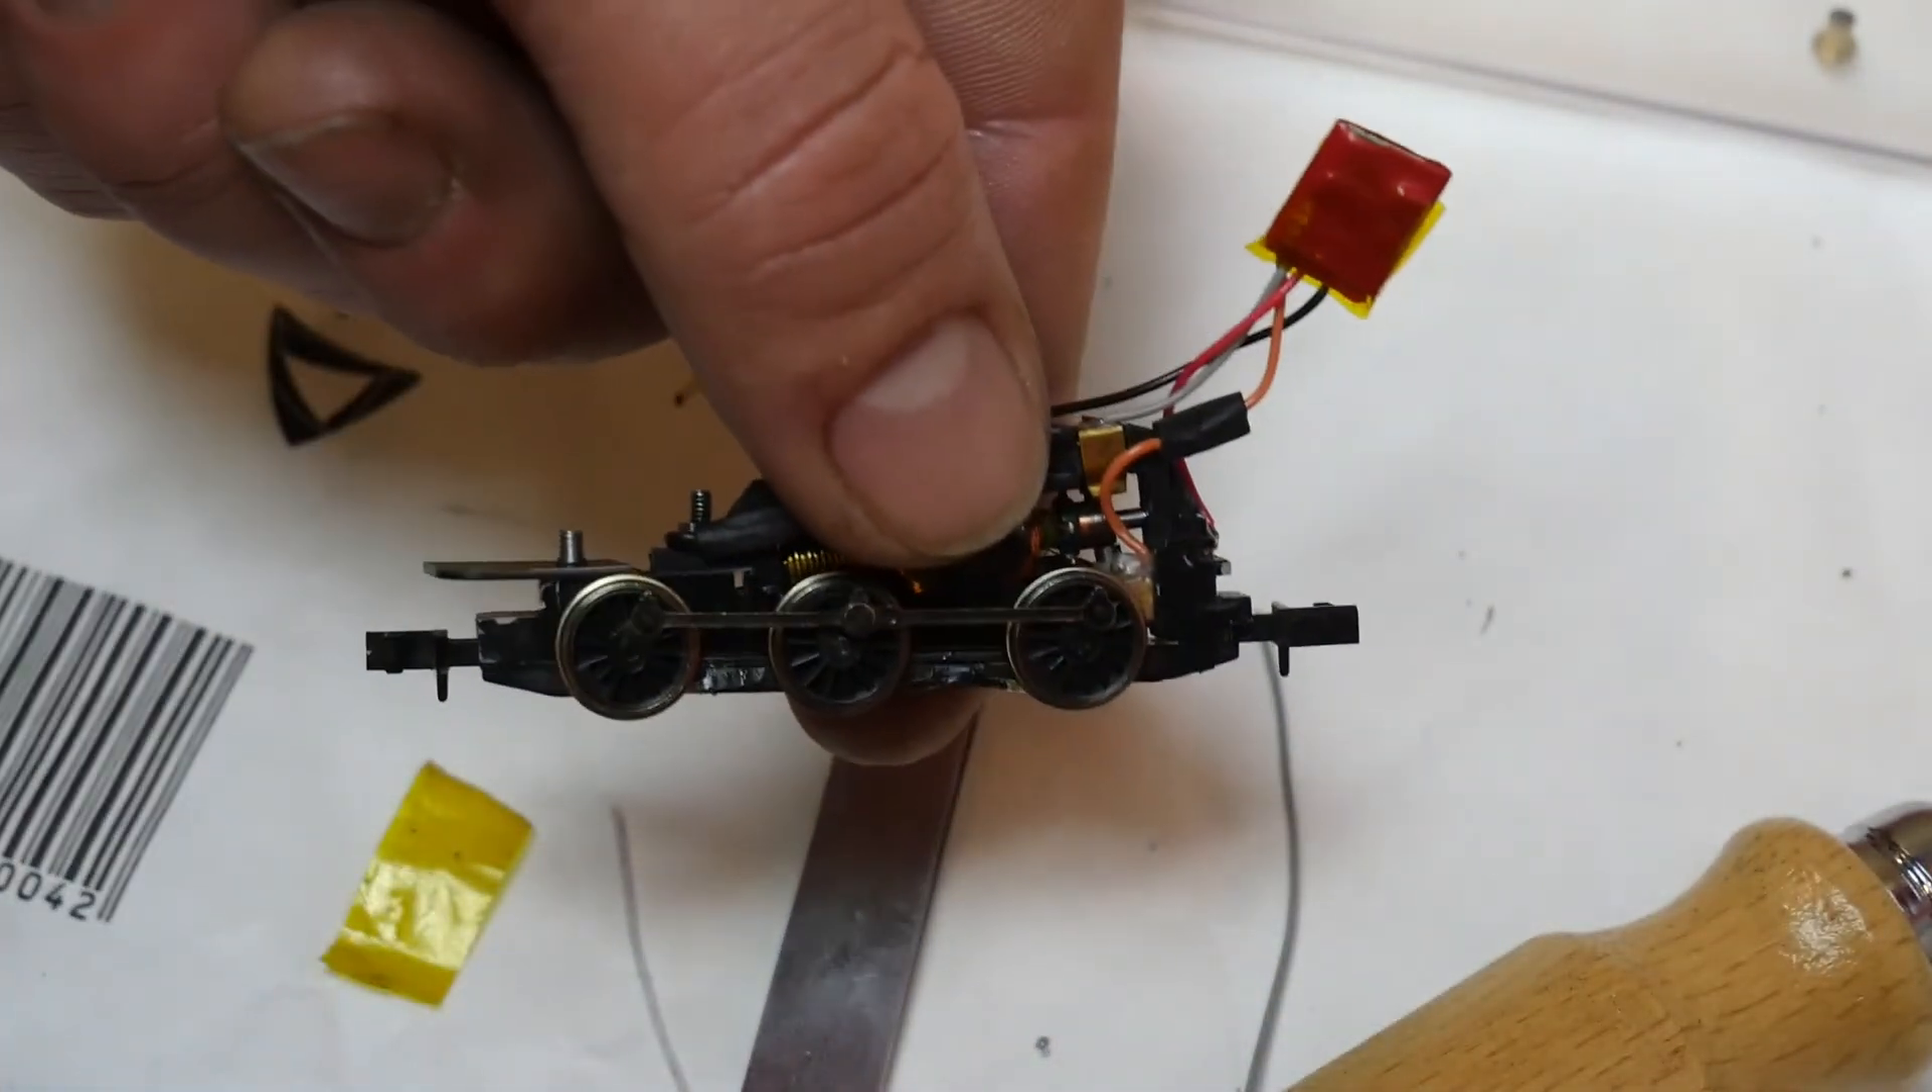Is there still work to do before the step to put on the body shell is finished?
Yes.